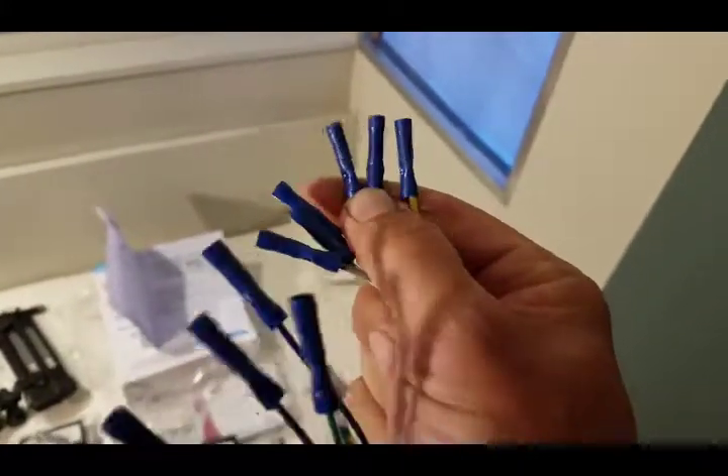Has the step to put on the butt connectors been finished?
Yes.